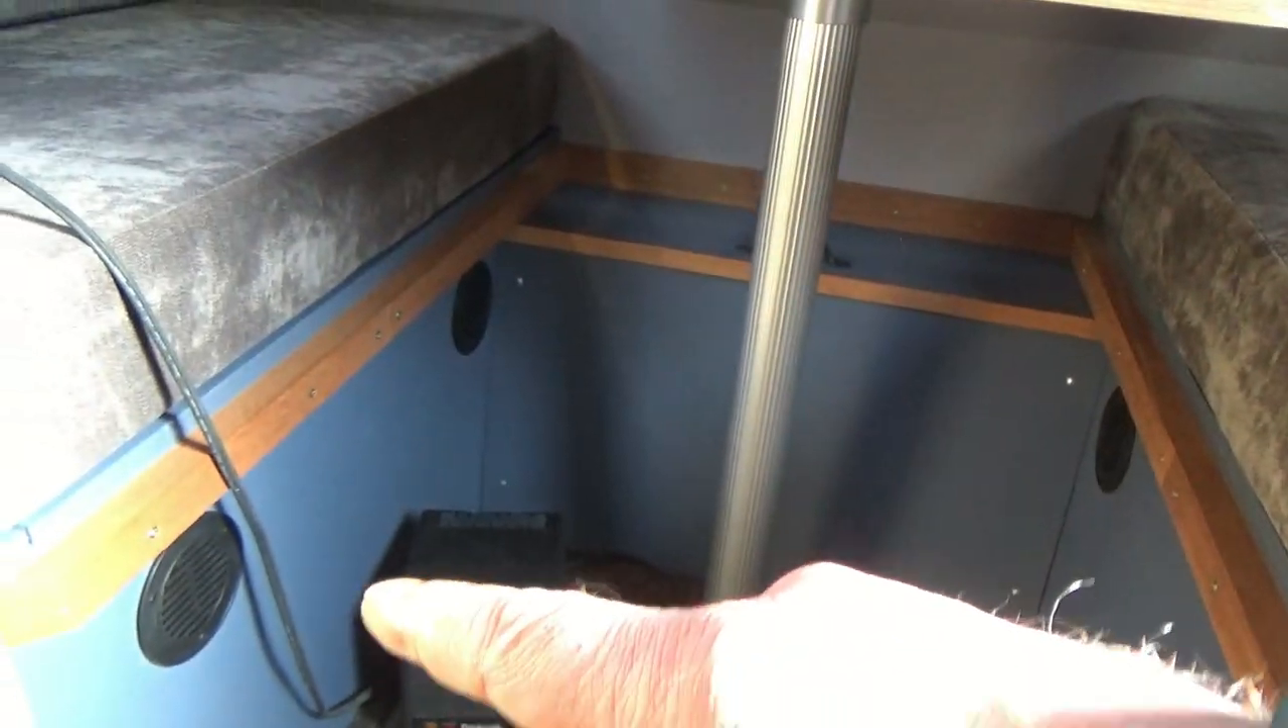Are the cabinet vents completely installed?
Yes.